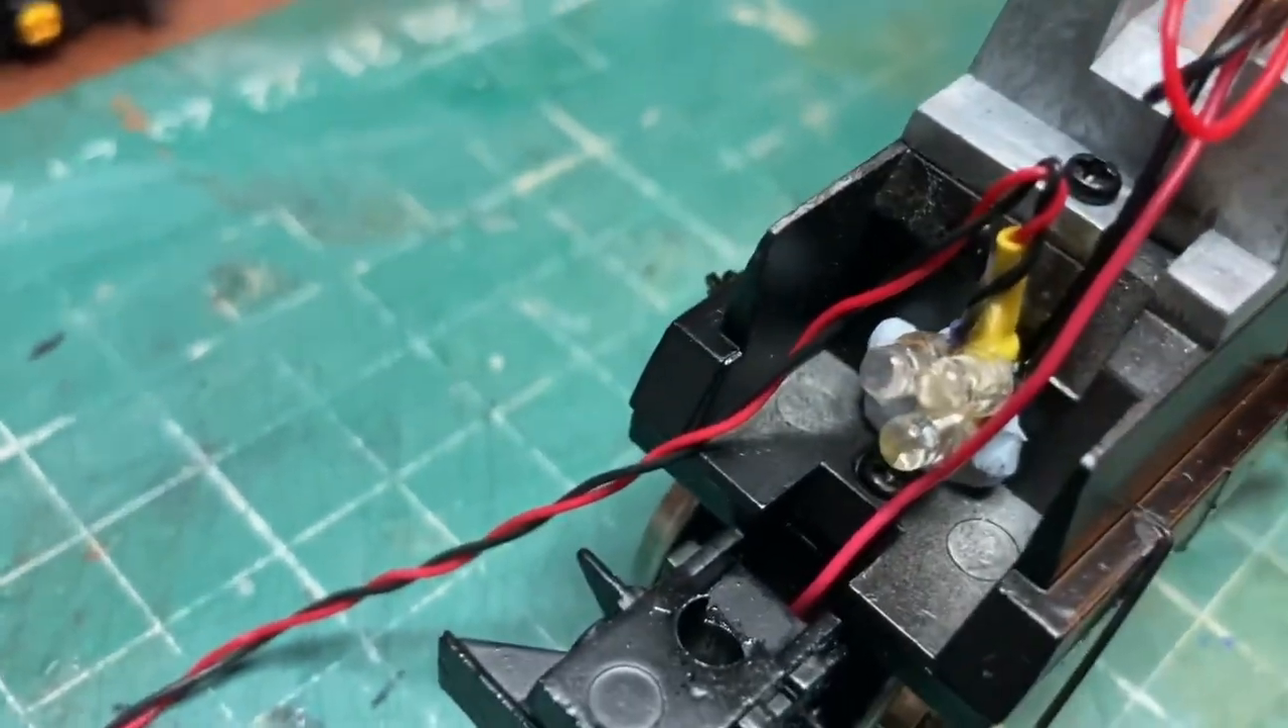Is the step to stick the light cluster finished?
Yes.